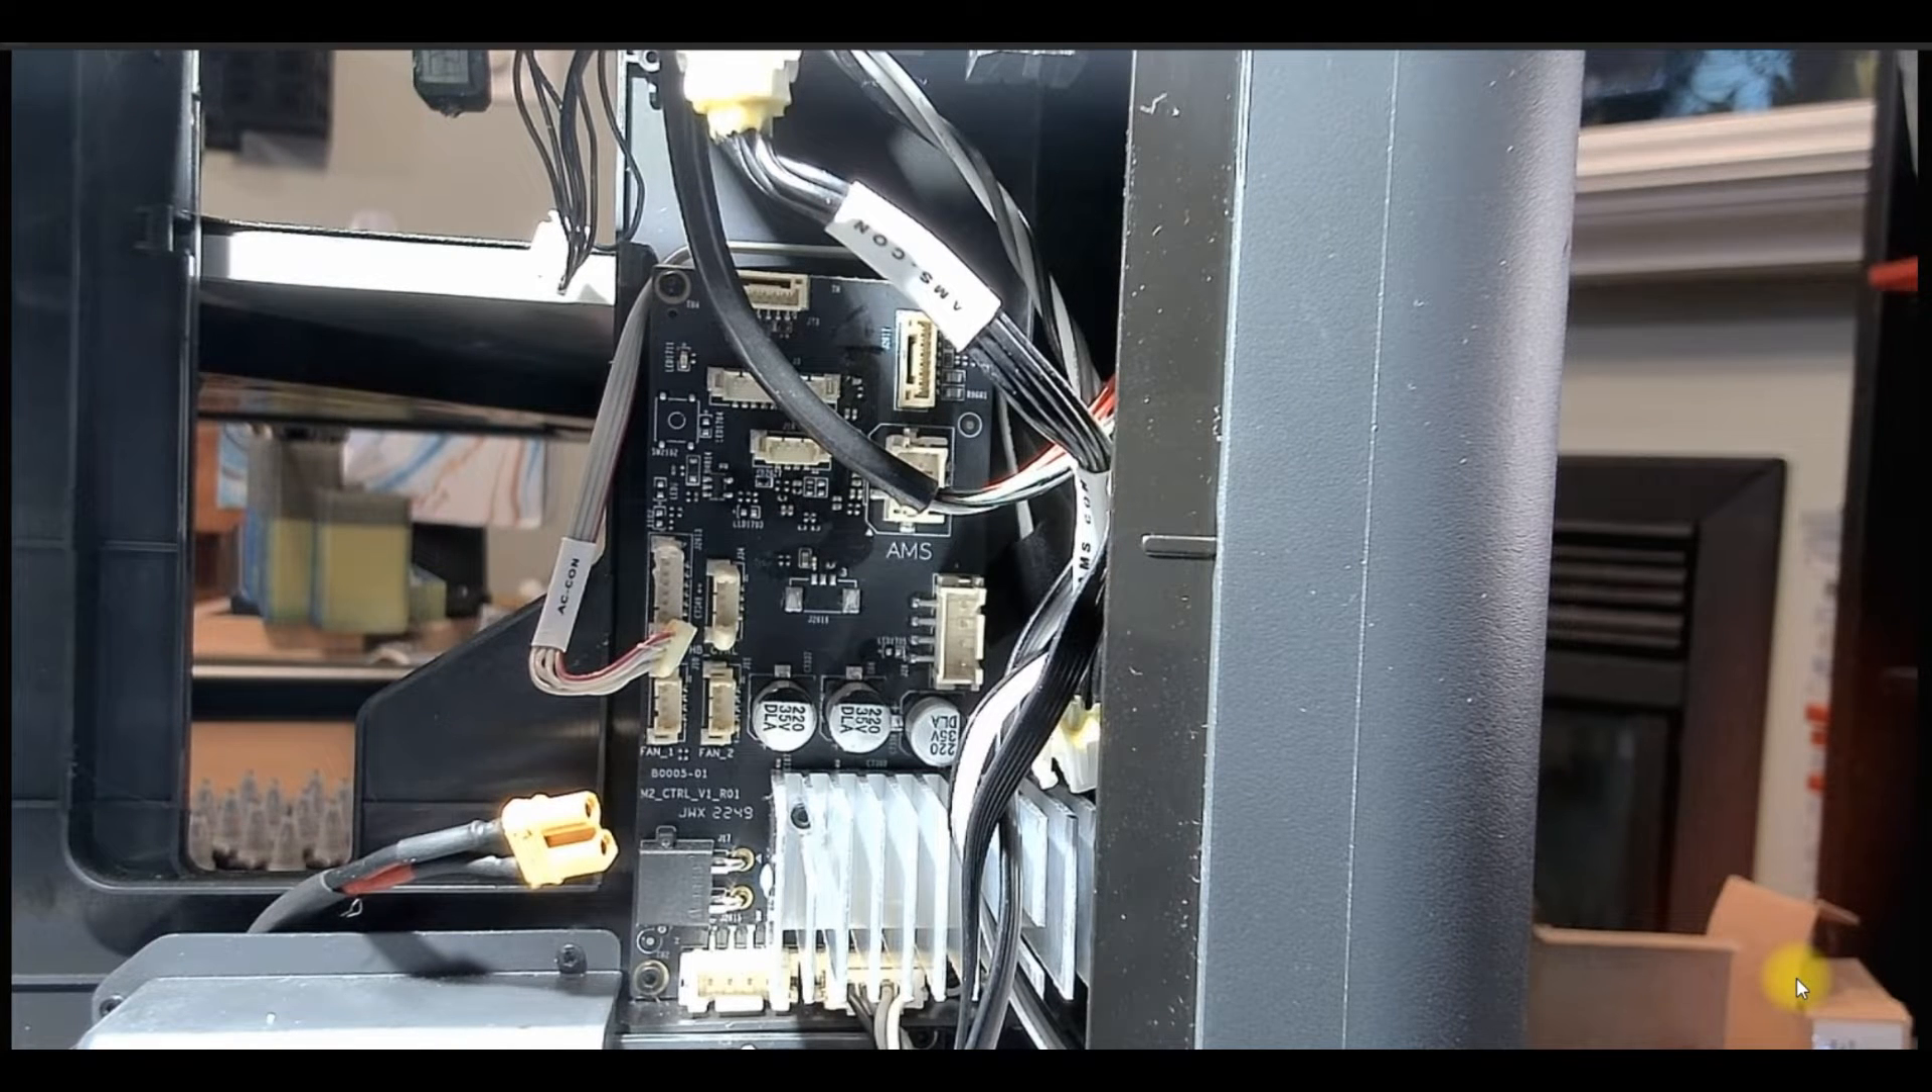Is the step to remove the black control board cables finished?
No.